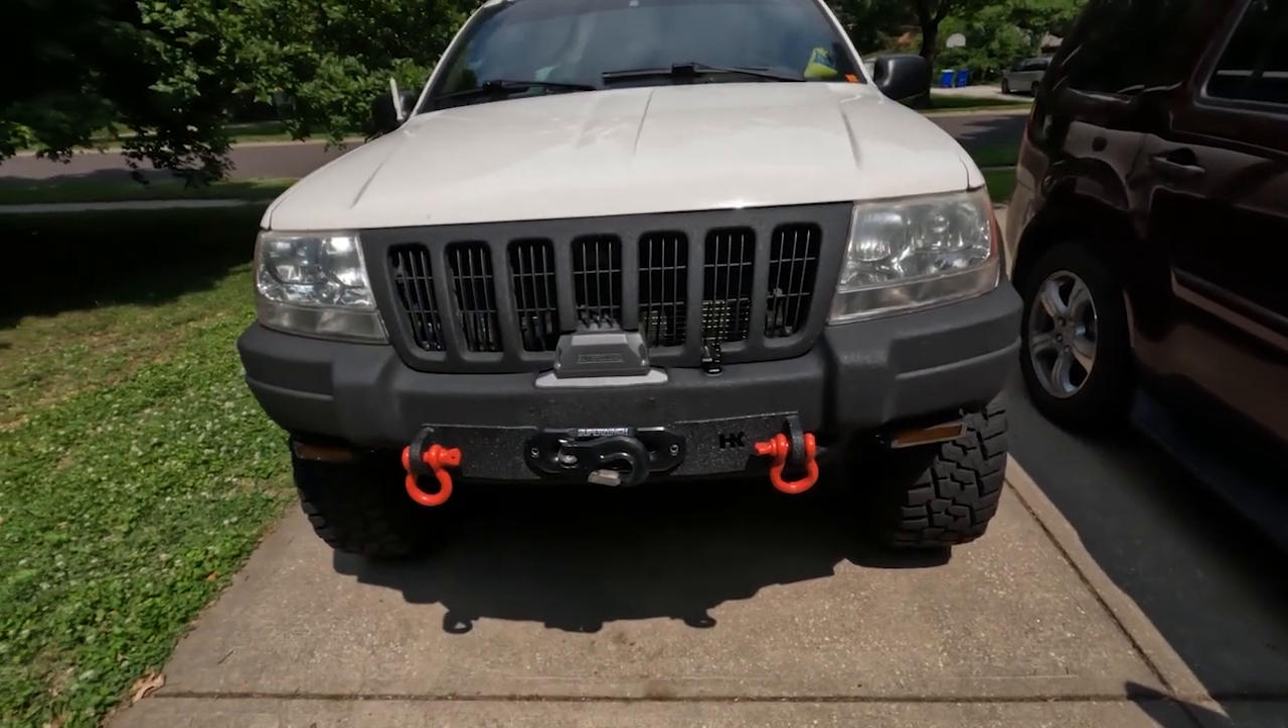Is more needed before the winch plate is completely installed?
No.